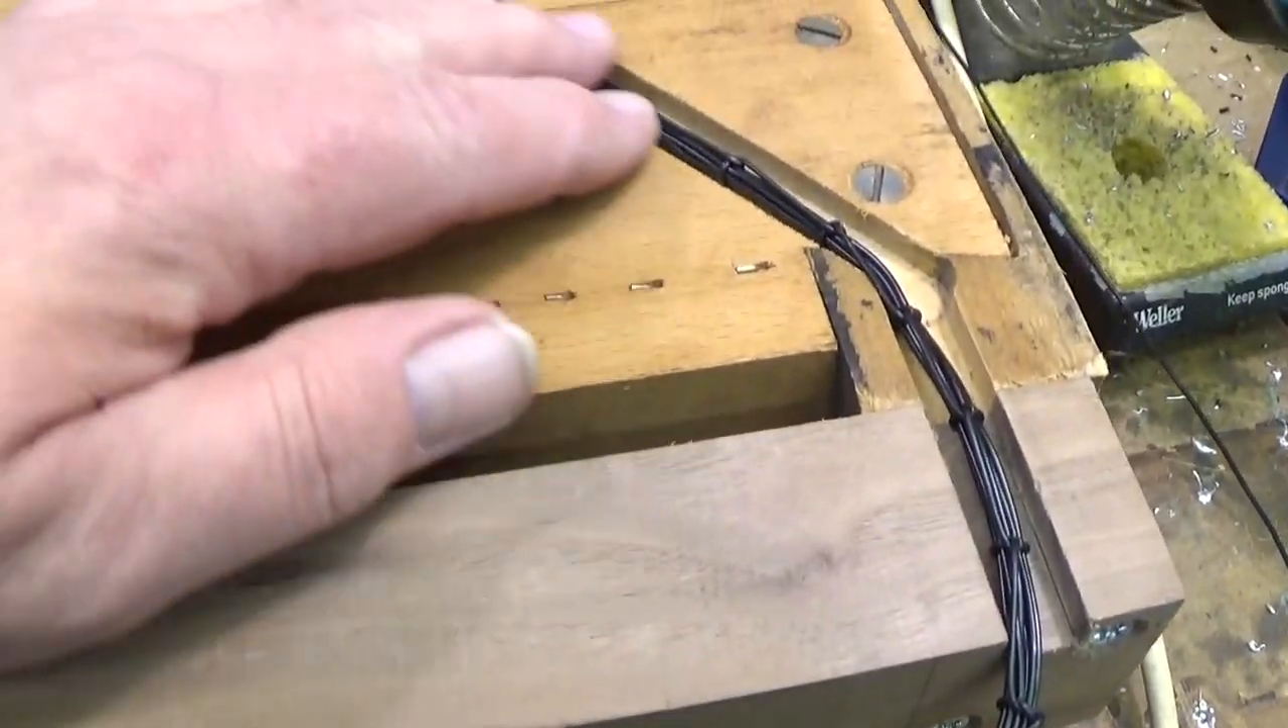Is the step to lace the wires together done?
Yes.